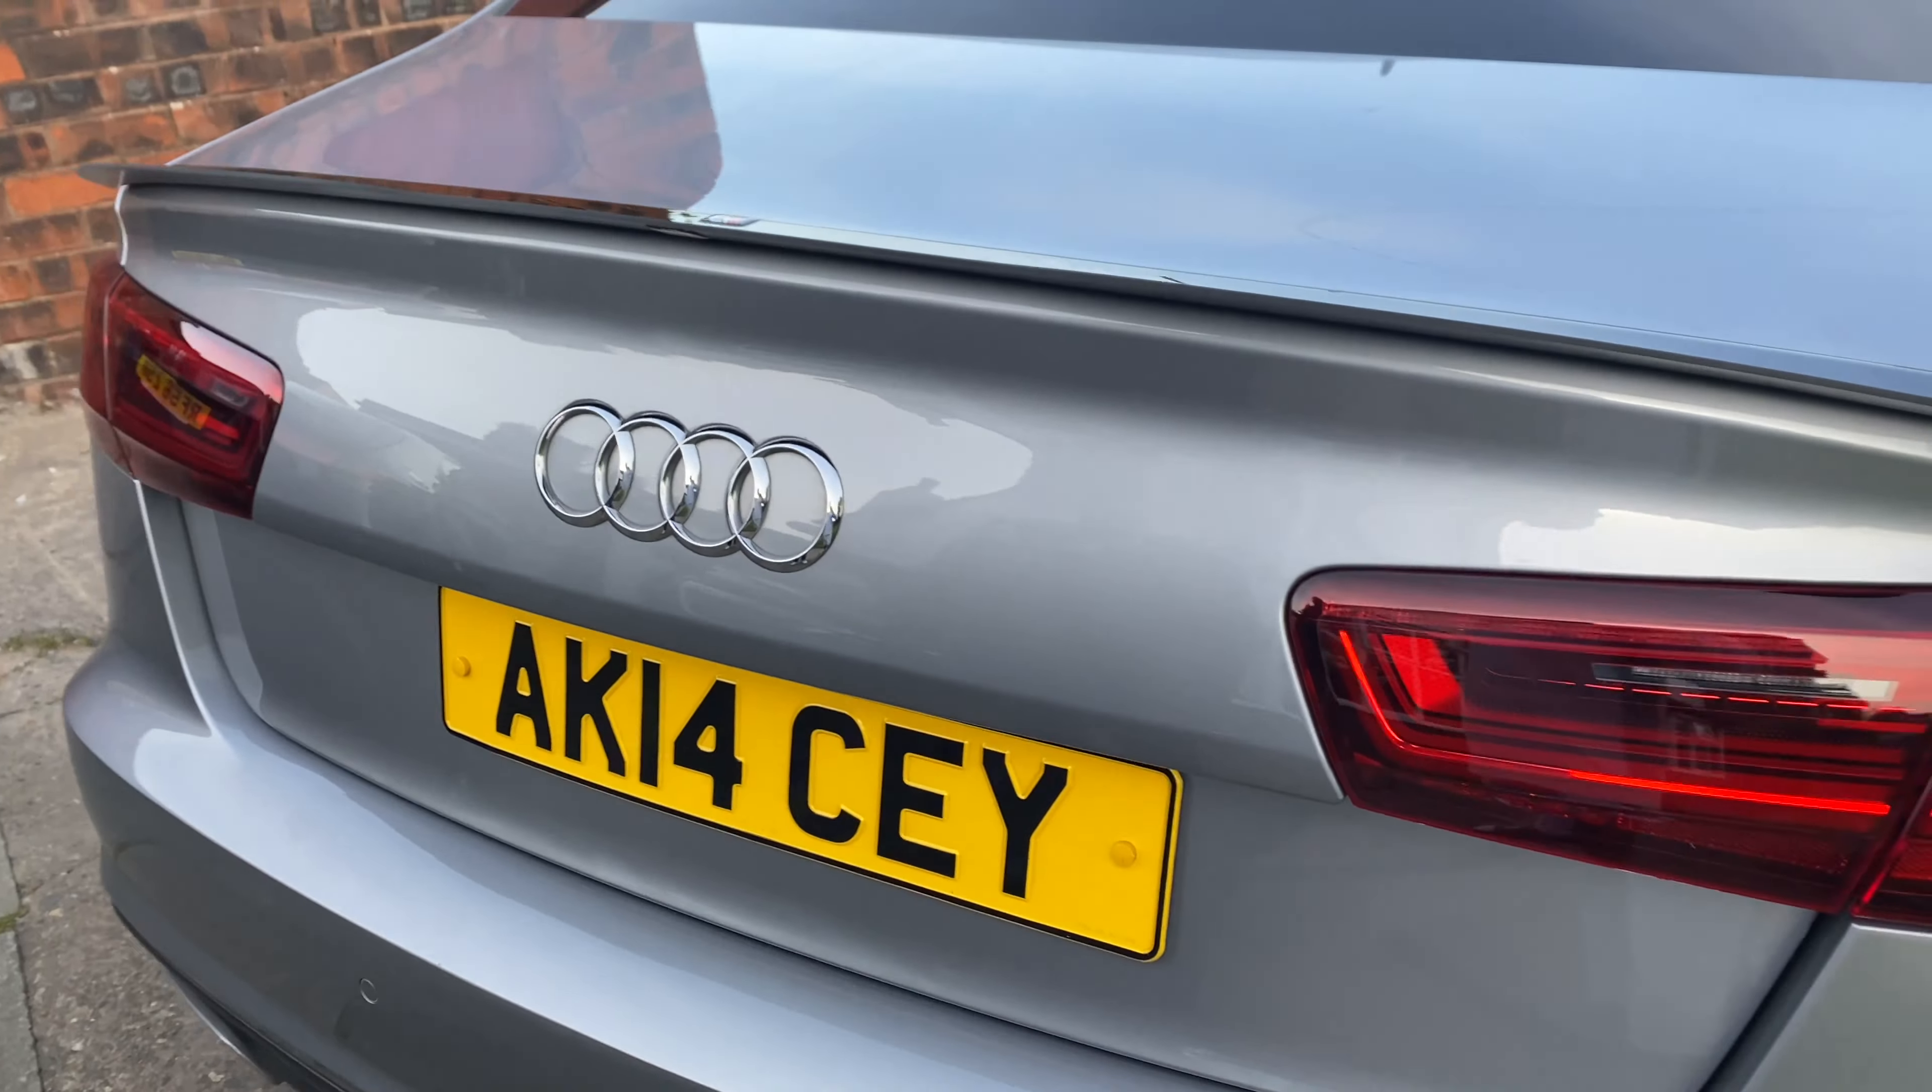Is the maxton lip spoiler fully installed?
Yes.